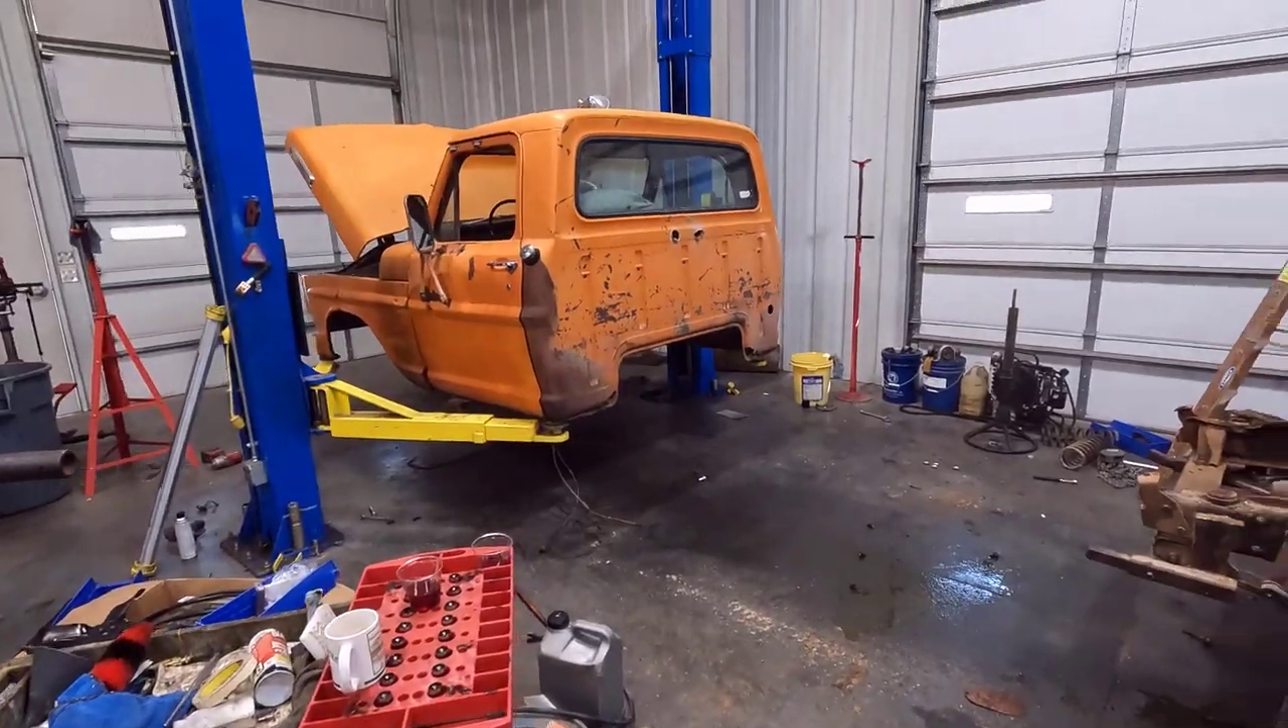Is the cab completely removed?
Yes.